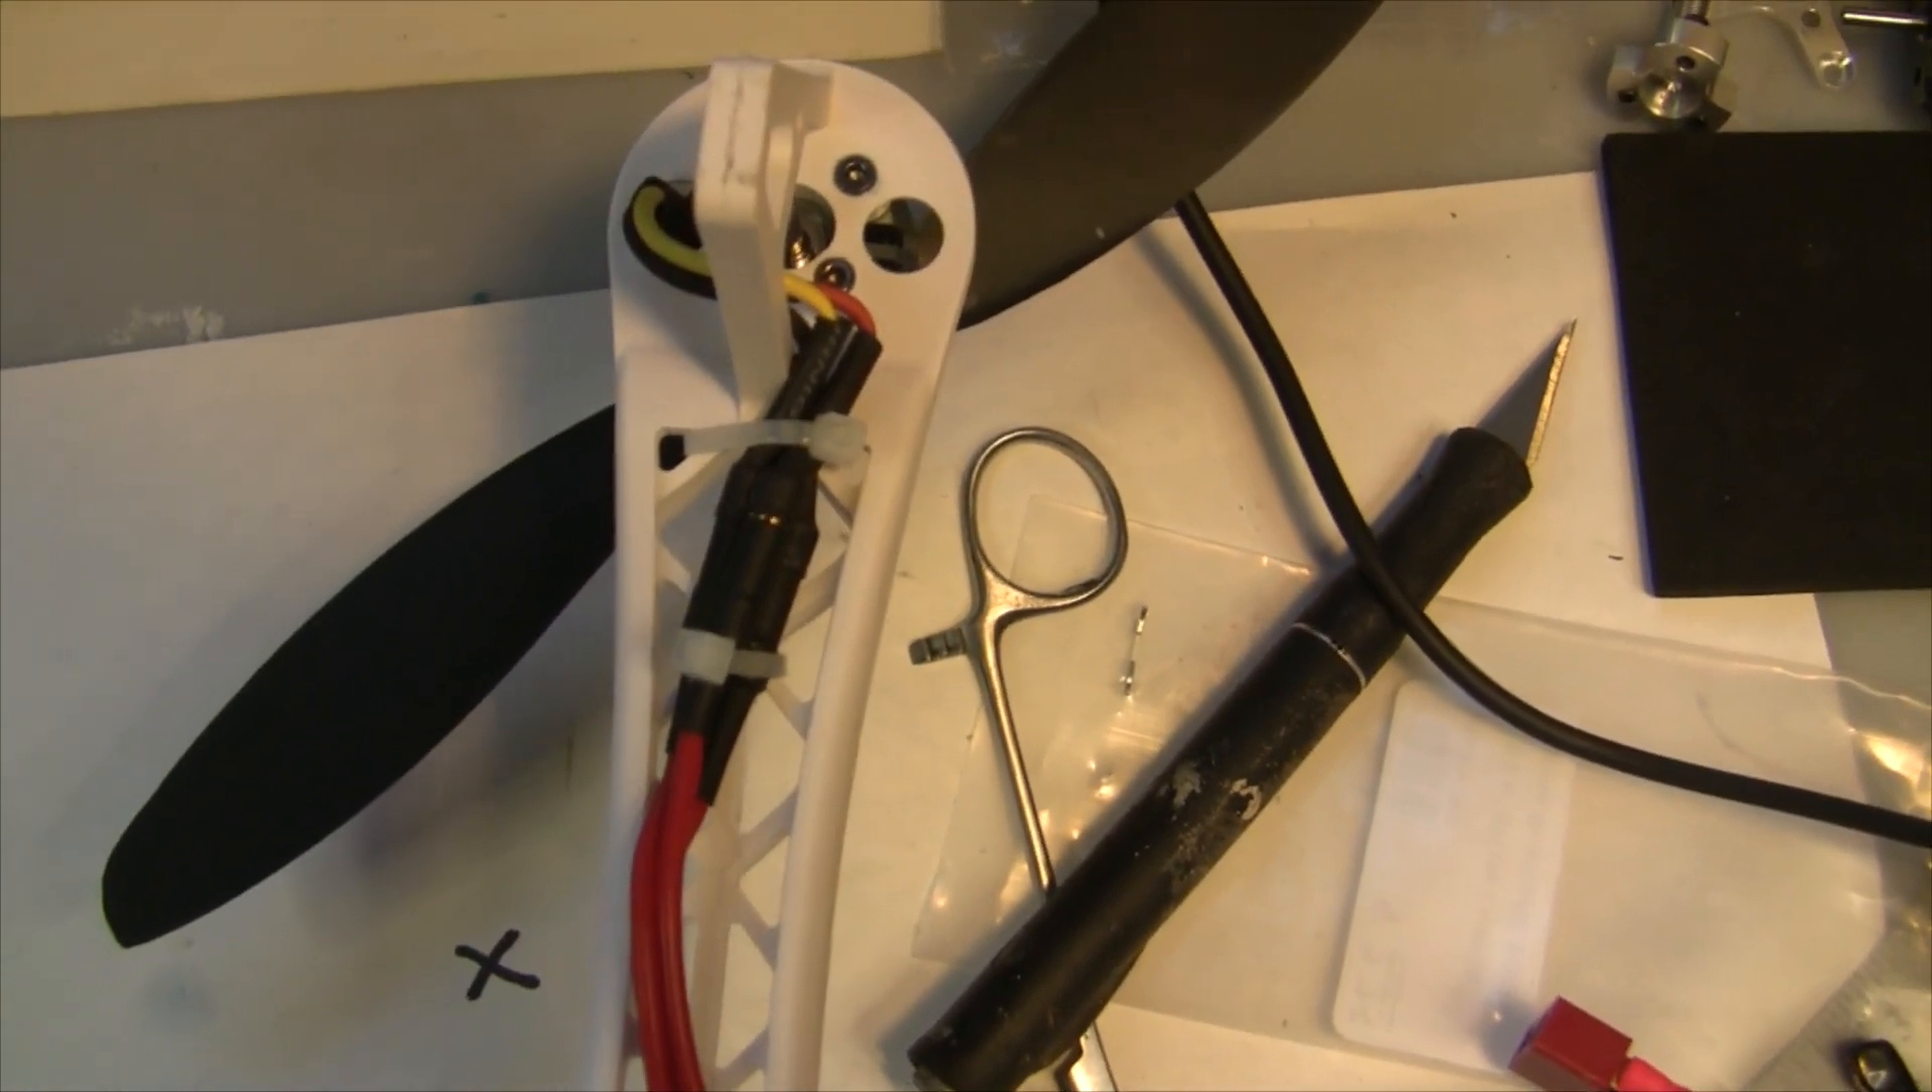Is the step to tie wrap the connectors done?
Yes.